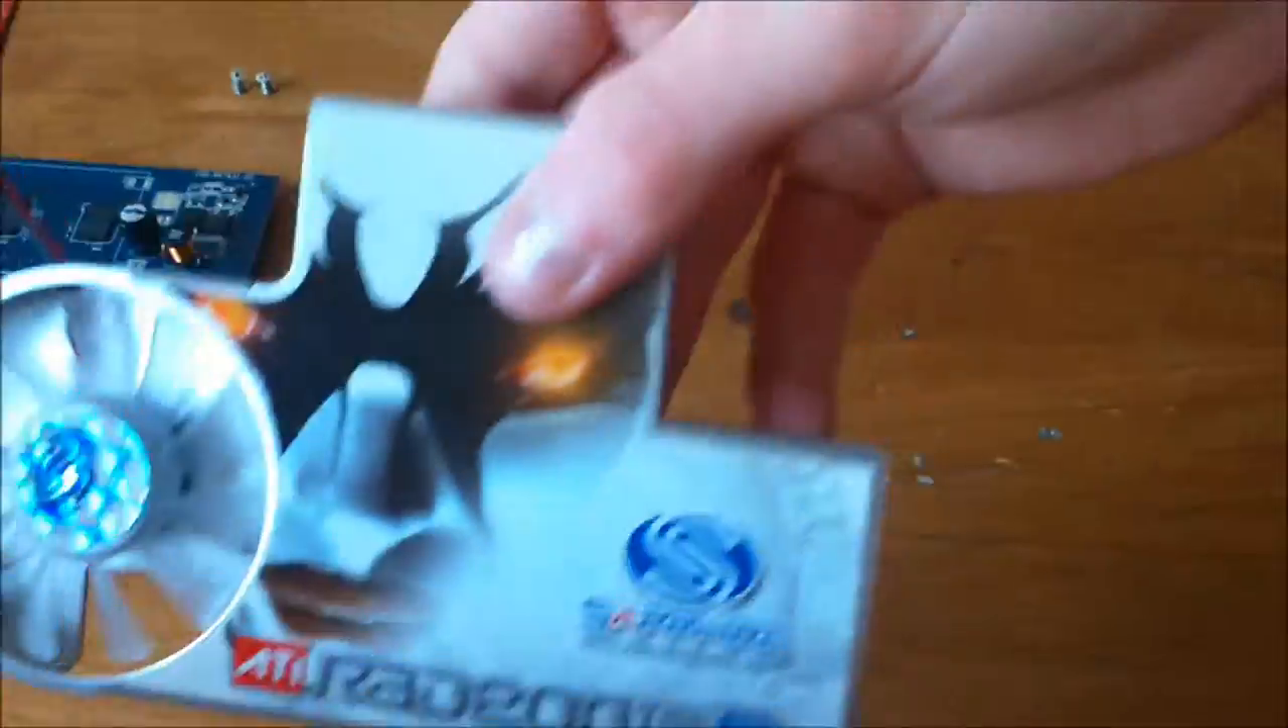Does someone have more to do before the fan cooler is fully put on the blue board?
Yes.